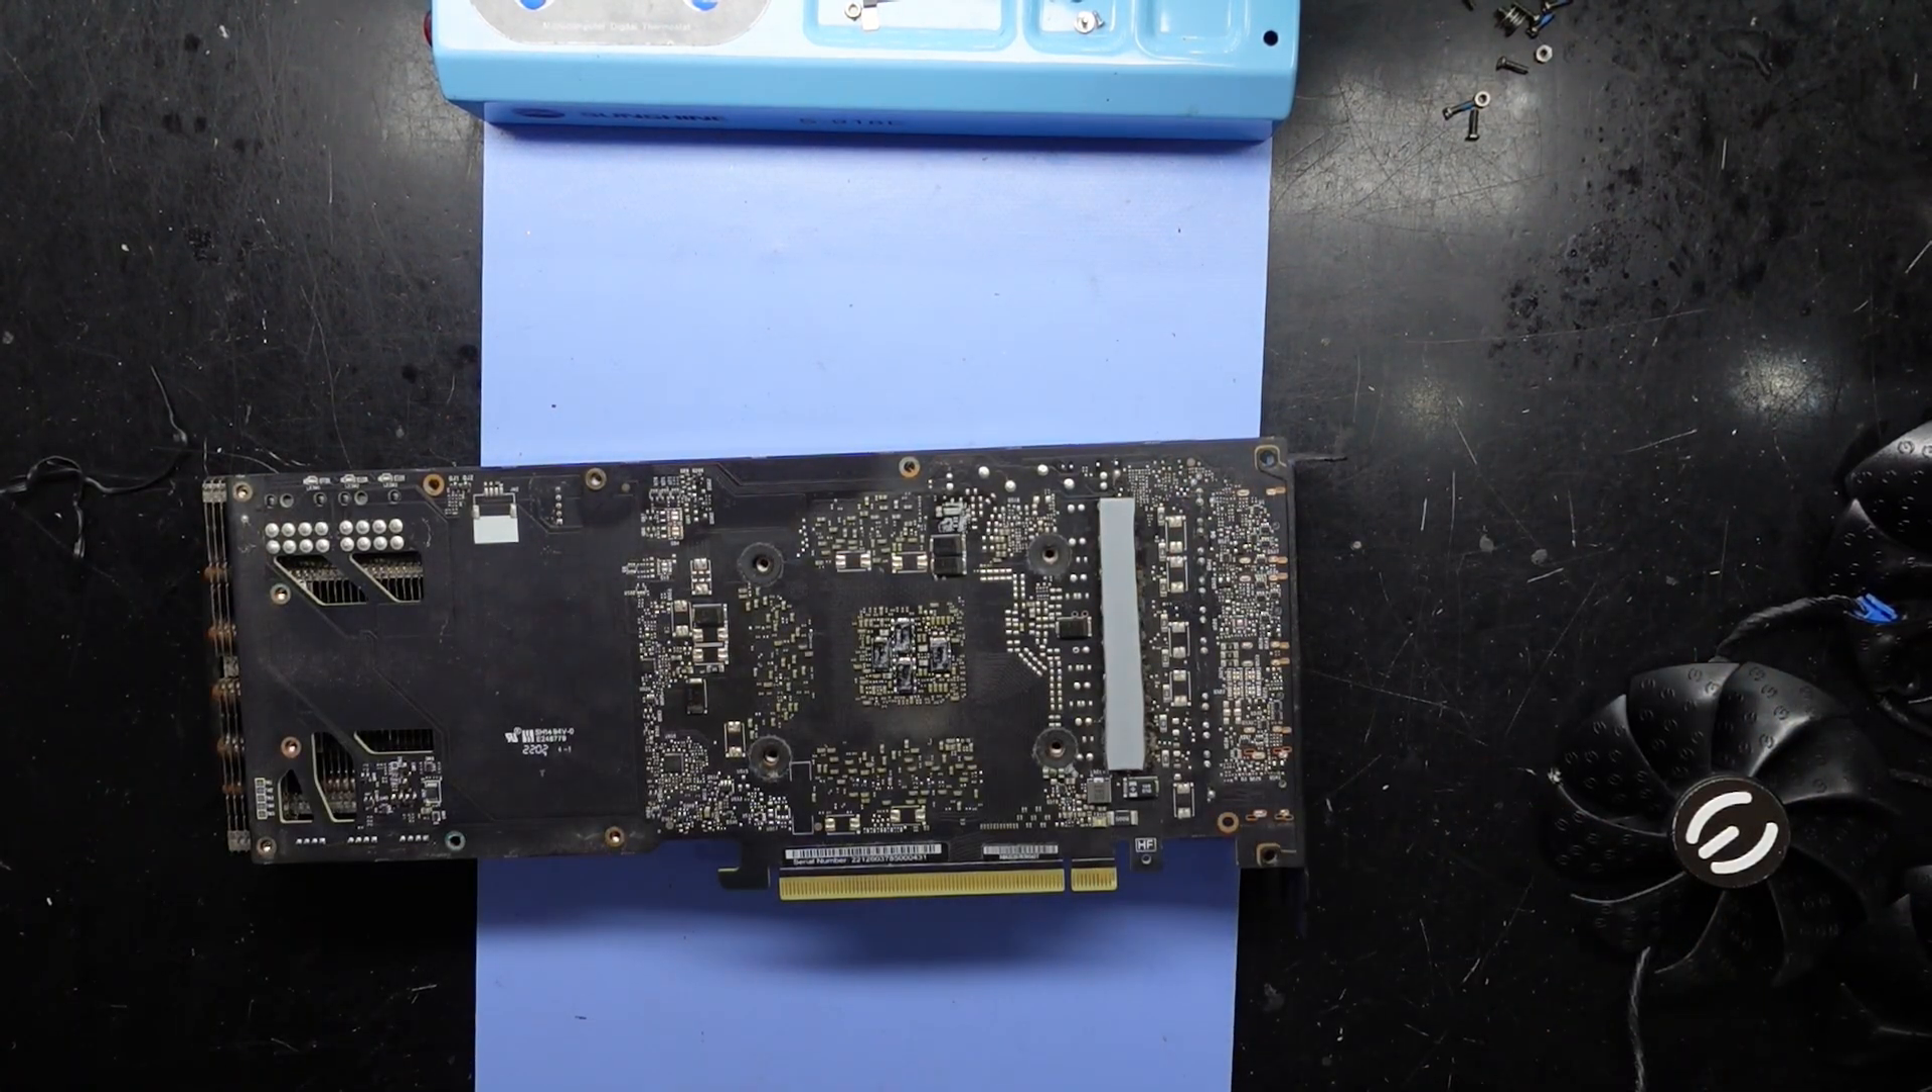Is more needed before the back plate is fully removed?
No.